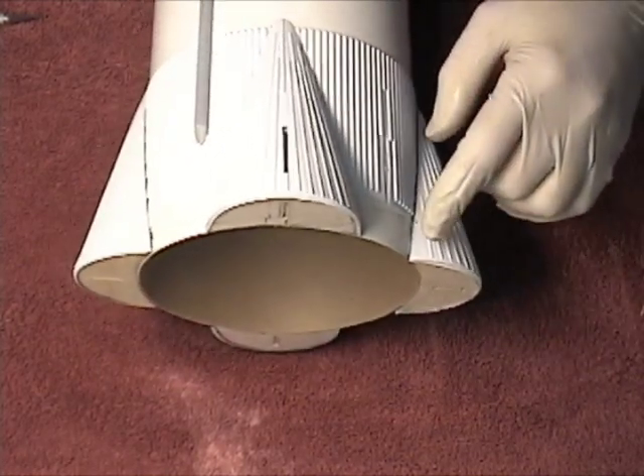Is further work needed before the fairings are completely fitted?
No.